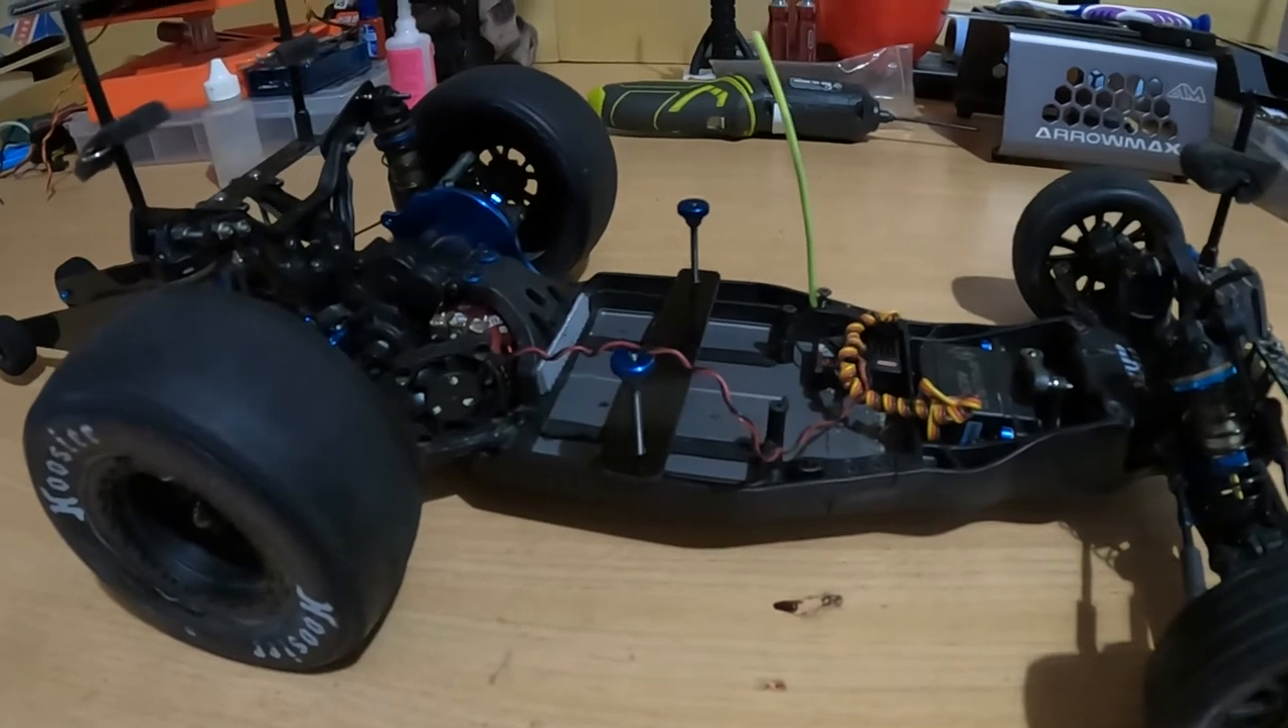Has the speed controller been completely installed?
No.